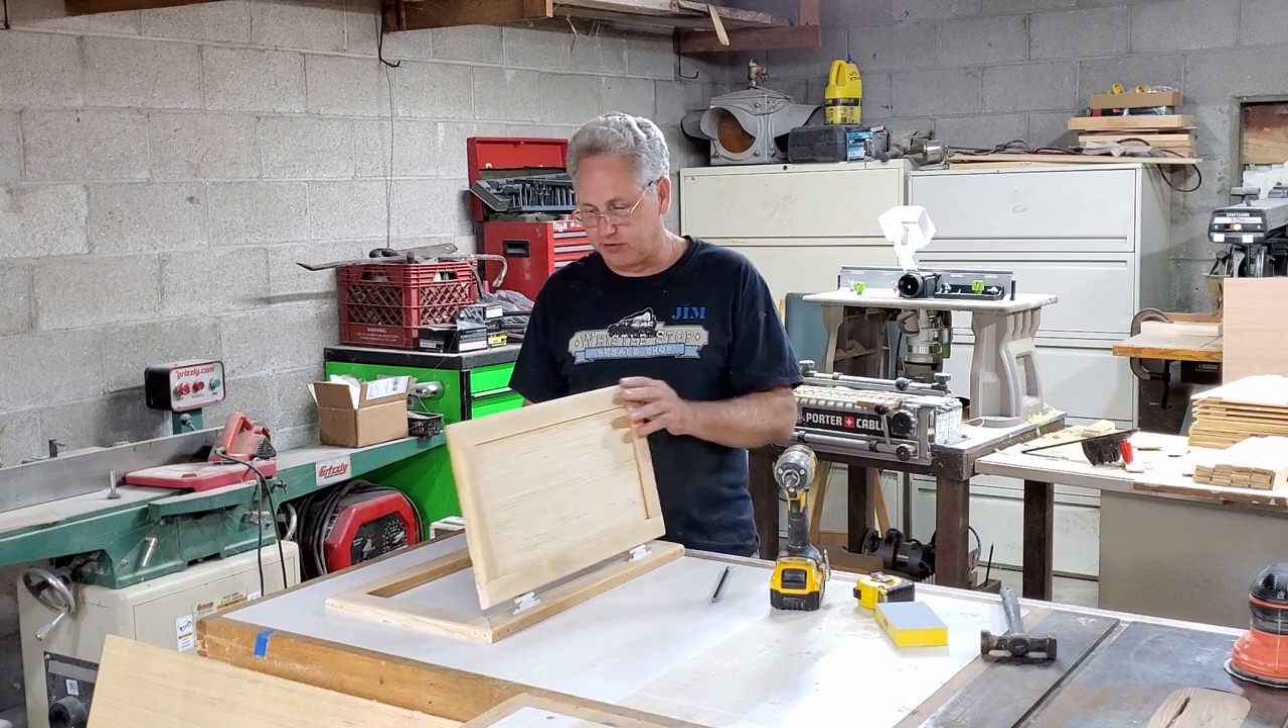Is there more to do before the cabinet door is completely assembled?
No.